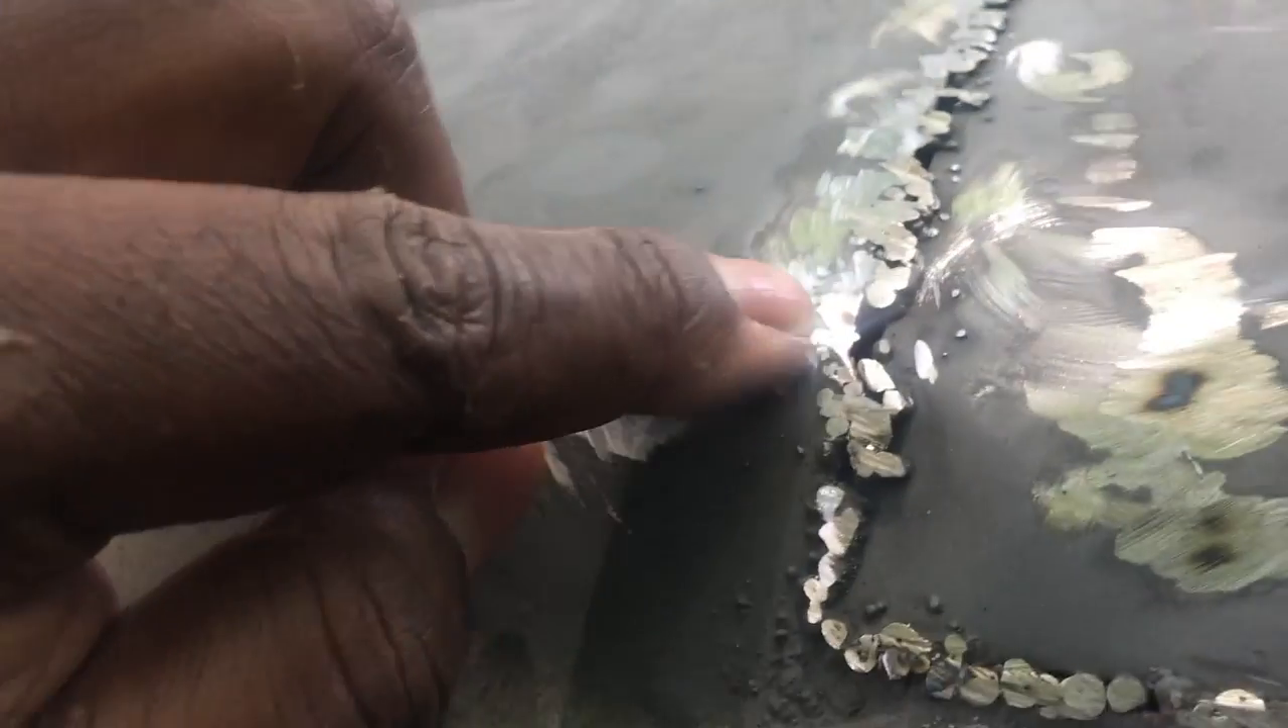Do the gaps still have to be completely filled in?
Yes.